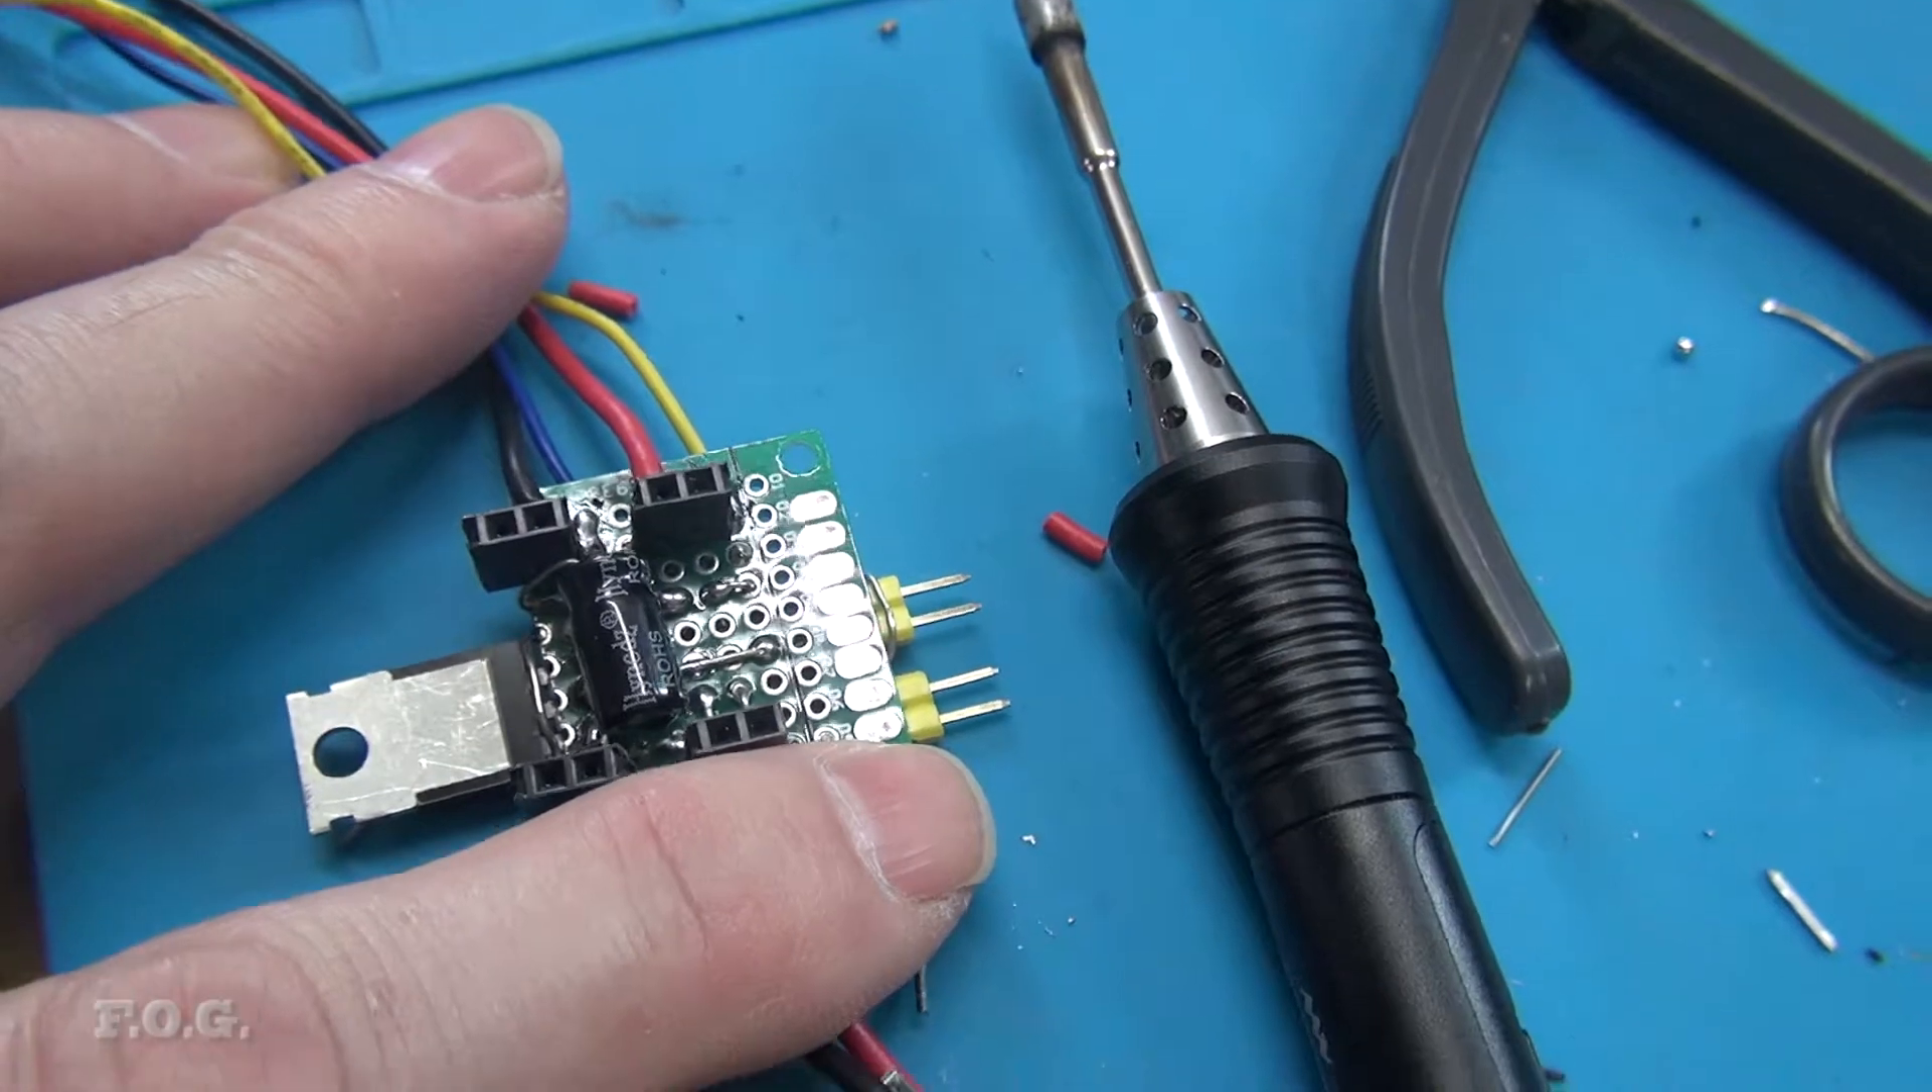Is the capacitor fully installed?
Yes.